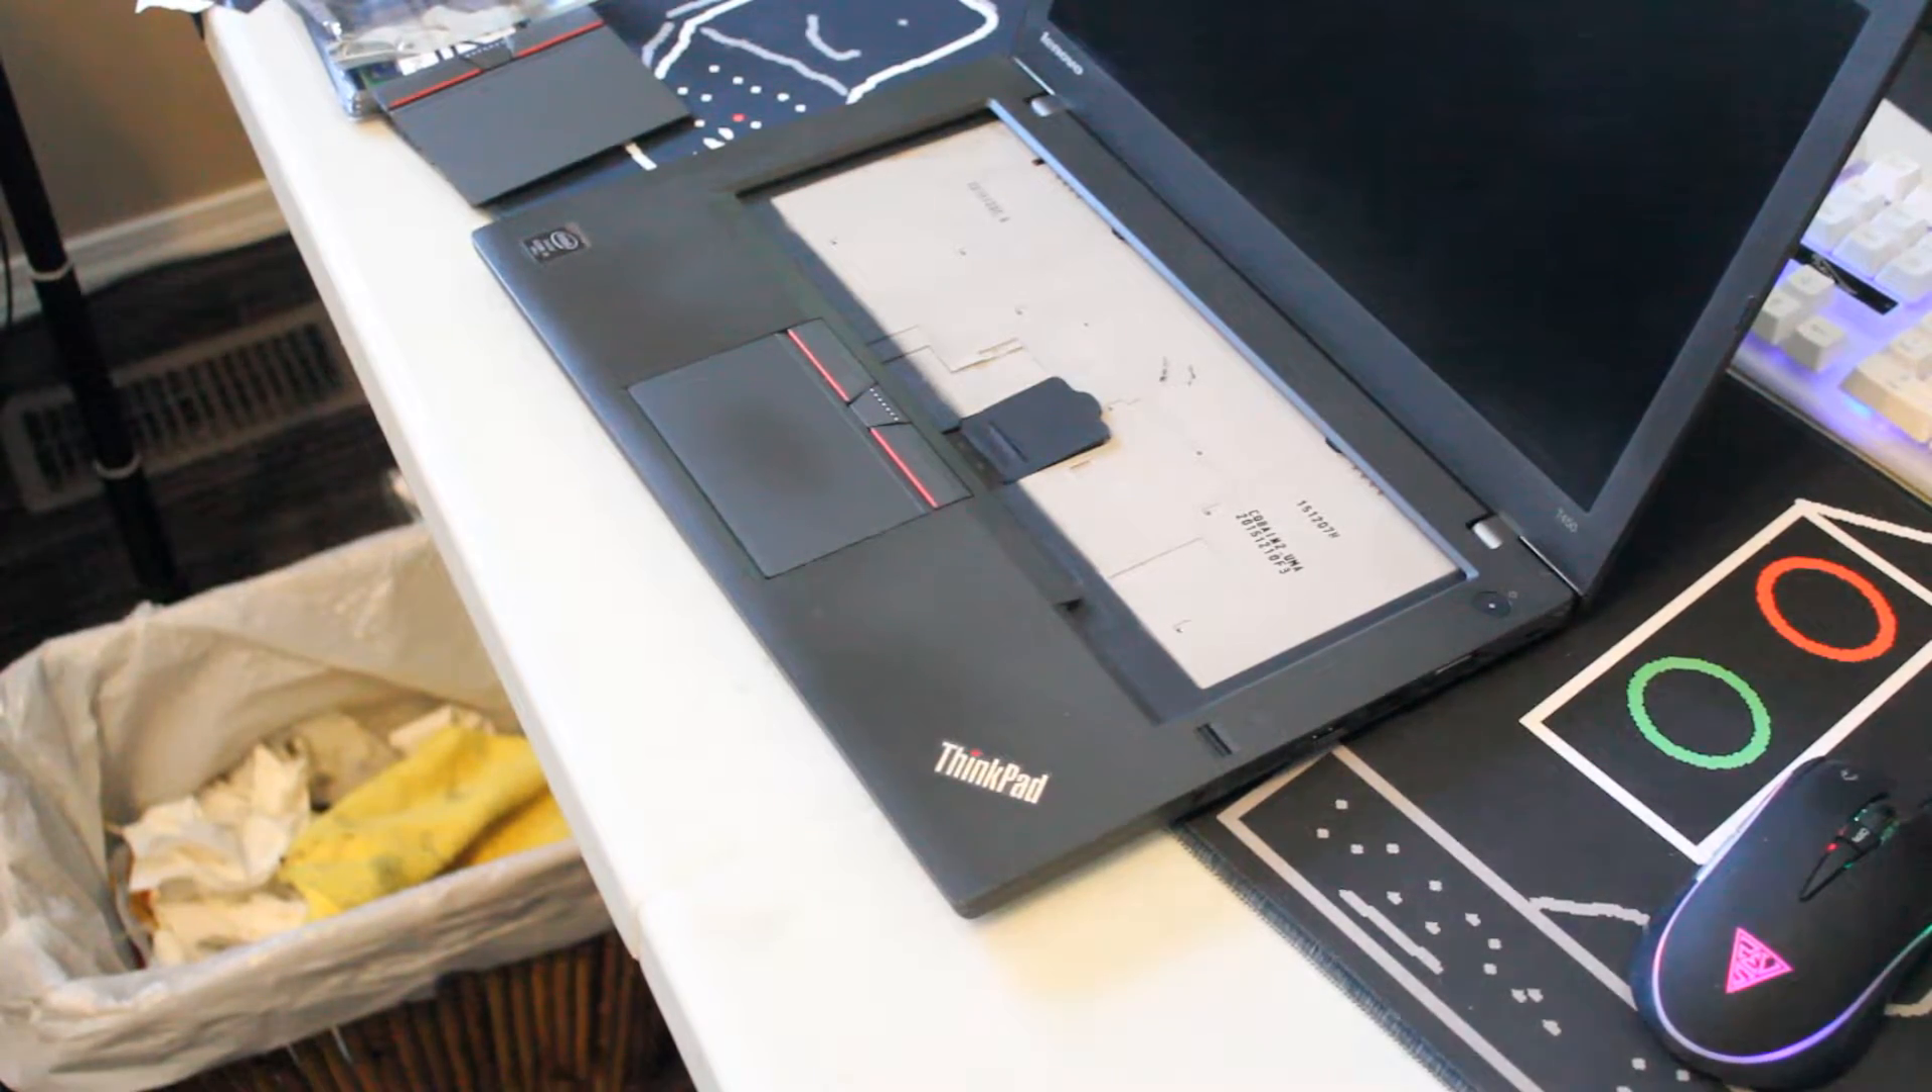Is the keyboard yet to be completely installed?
Yes.